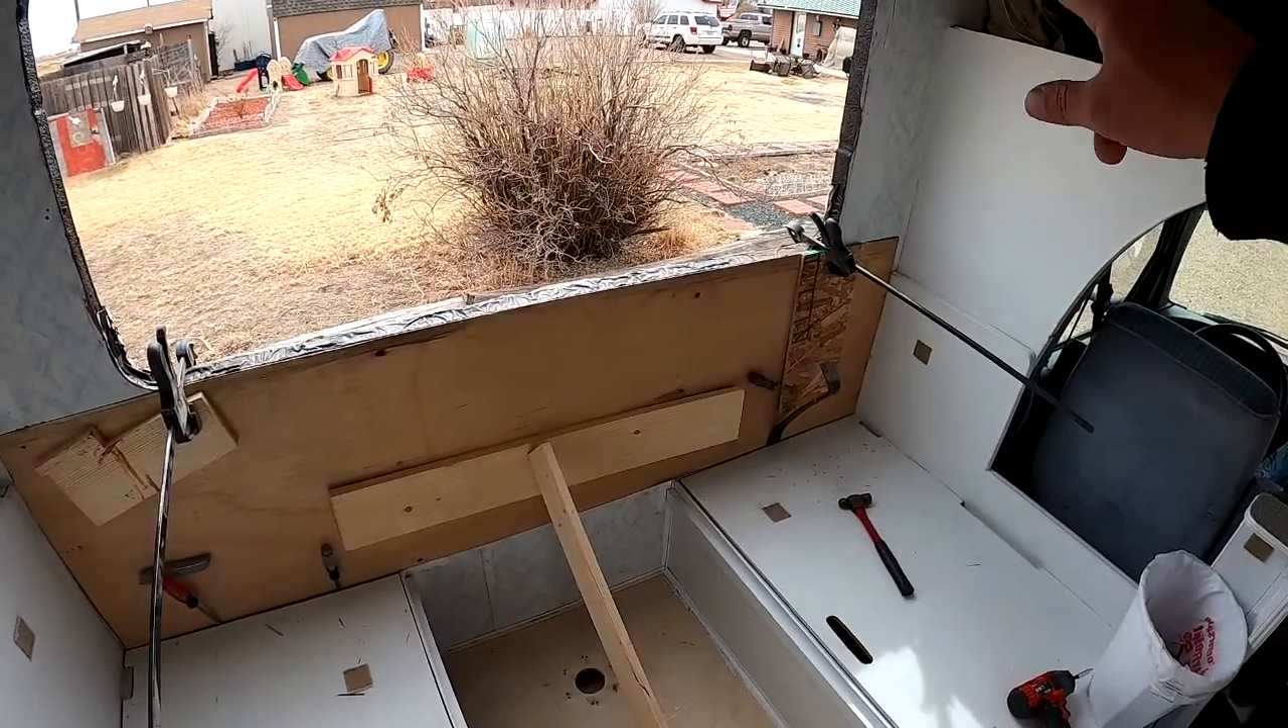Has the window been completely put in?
No.